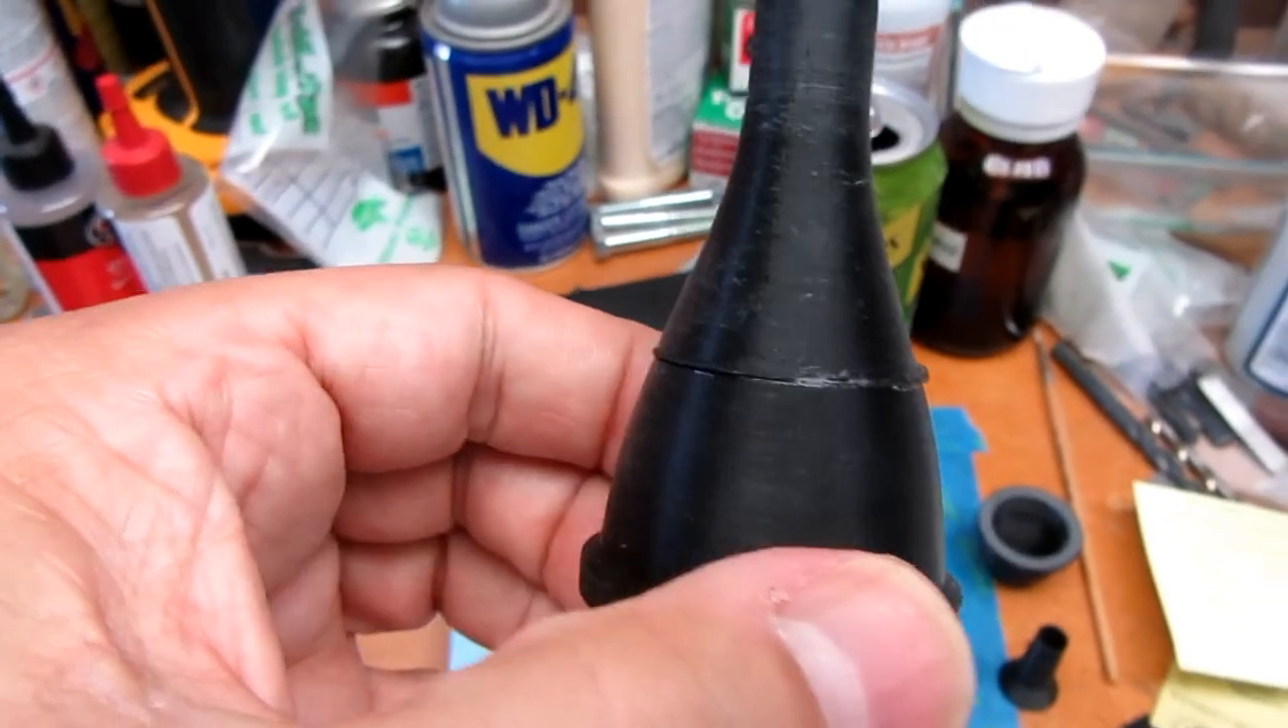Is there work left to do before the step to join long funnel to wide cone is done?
No.